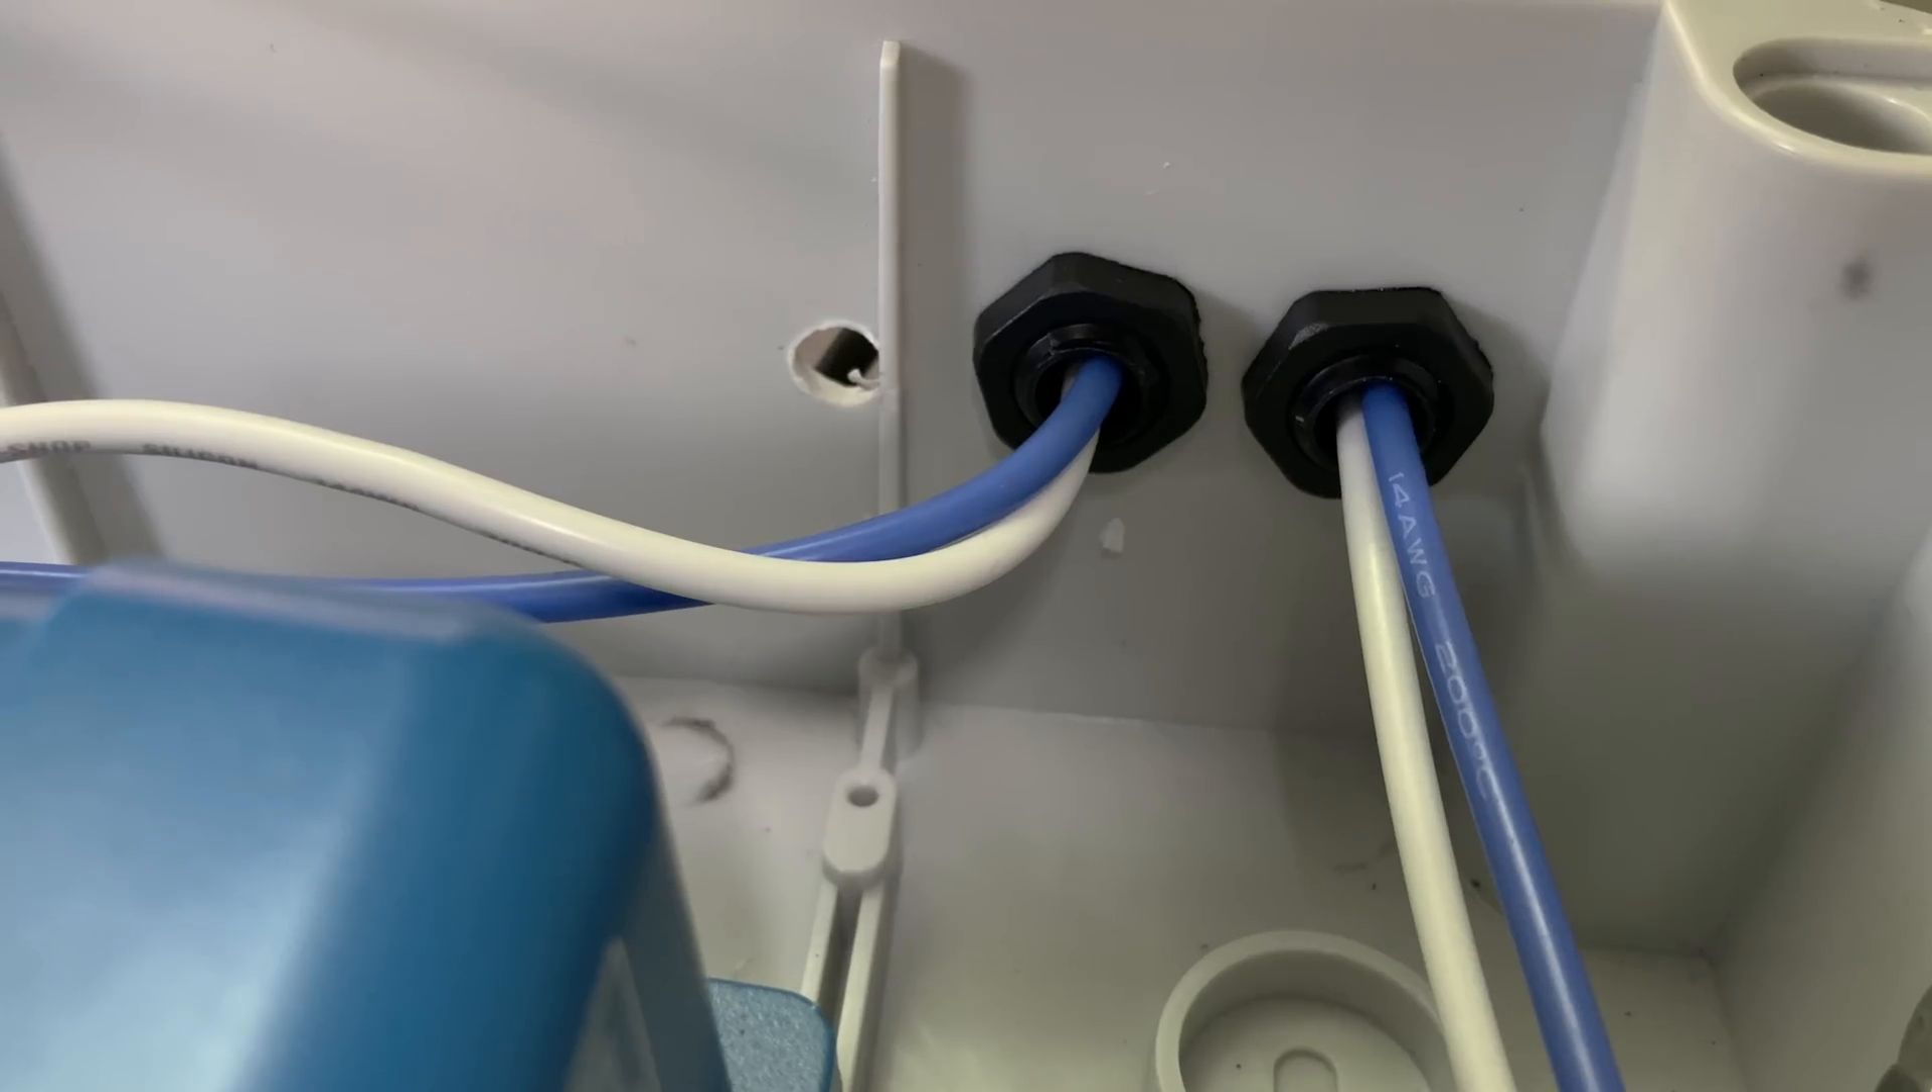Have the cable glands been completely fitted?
Yes.